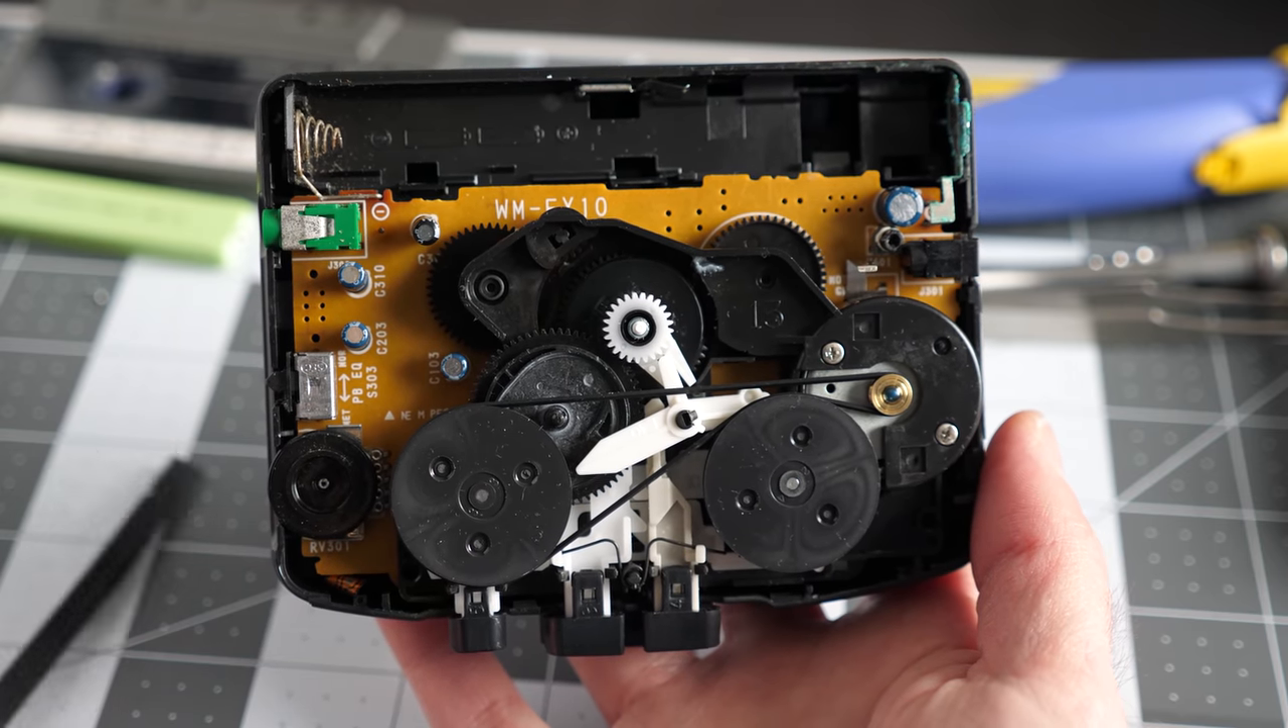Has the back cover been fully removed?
Yes.